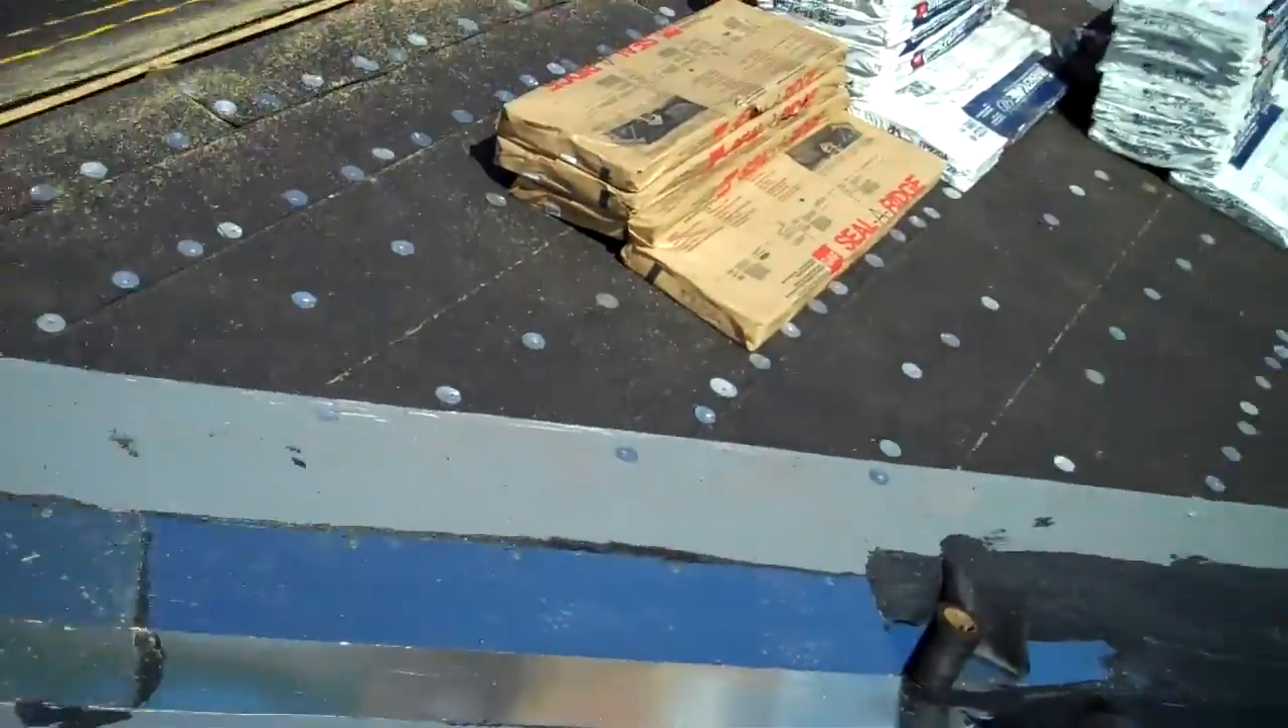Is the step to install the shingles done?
No.